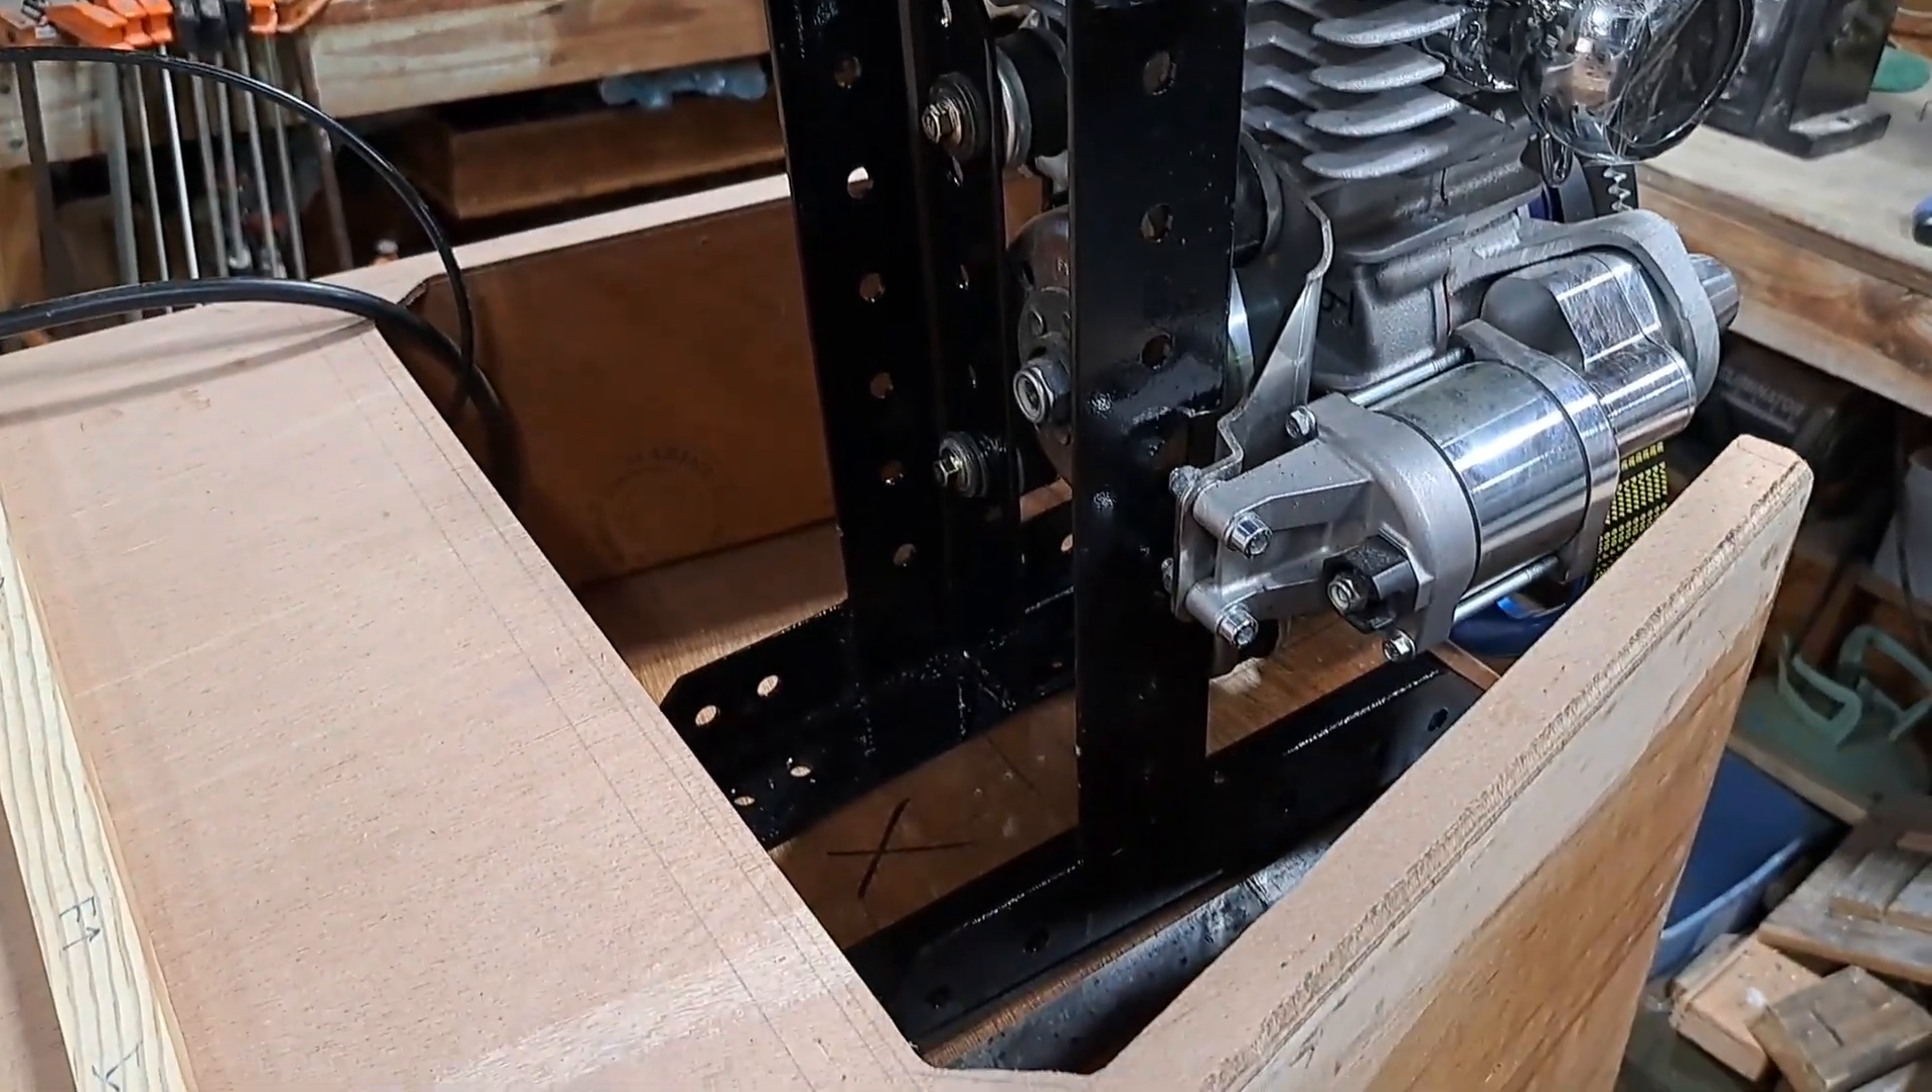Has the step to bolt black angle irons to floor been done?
No.